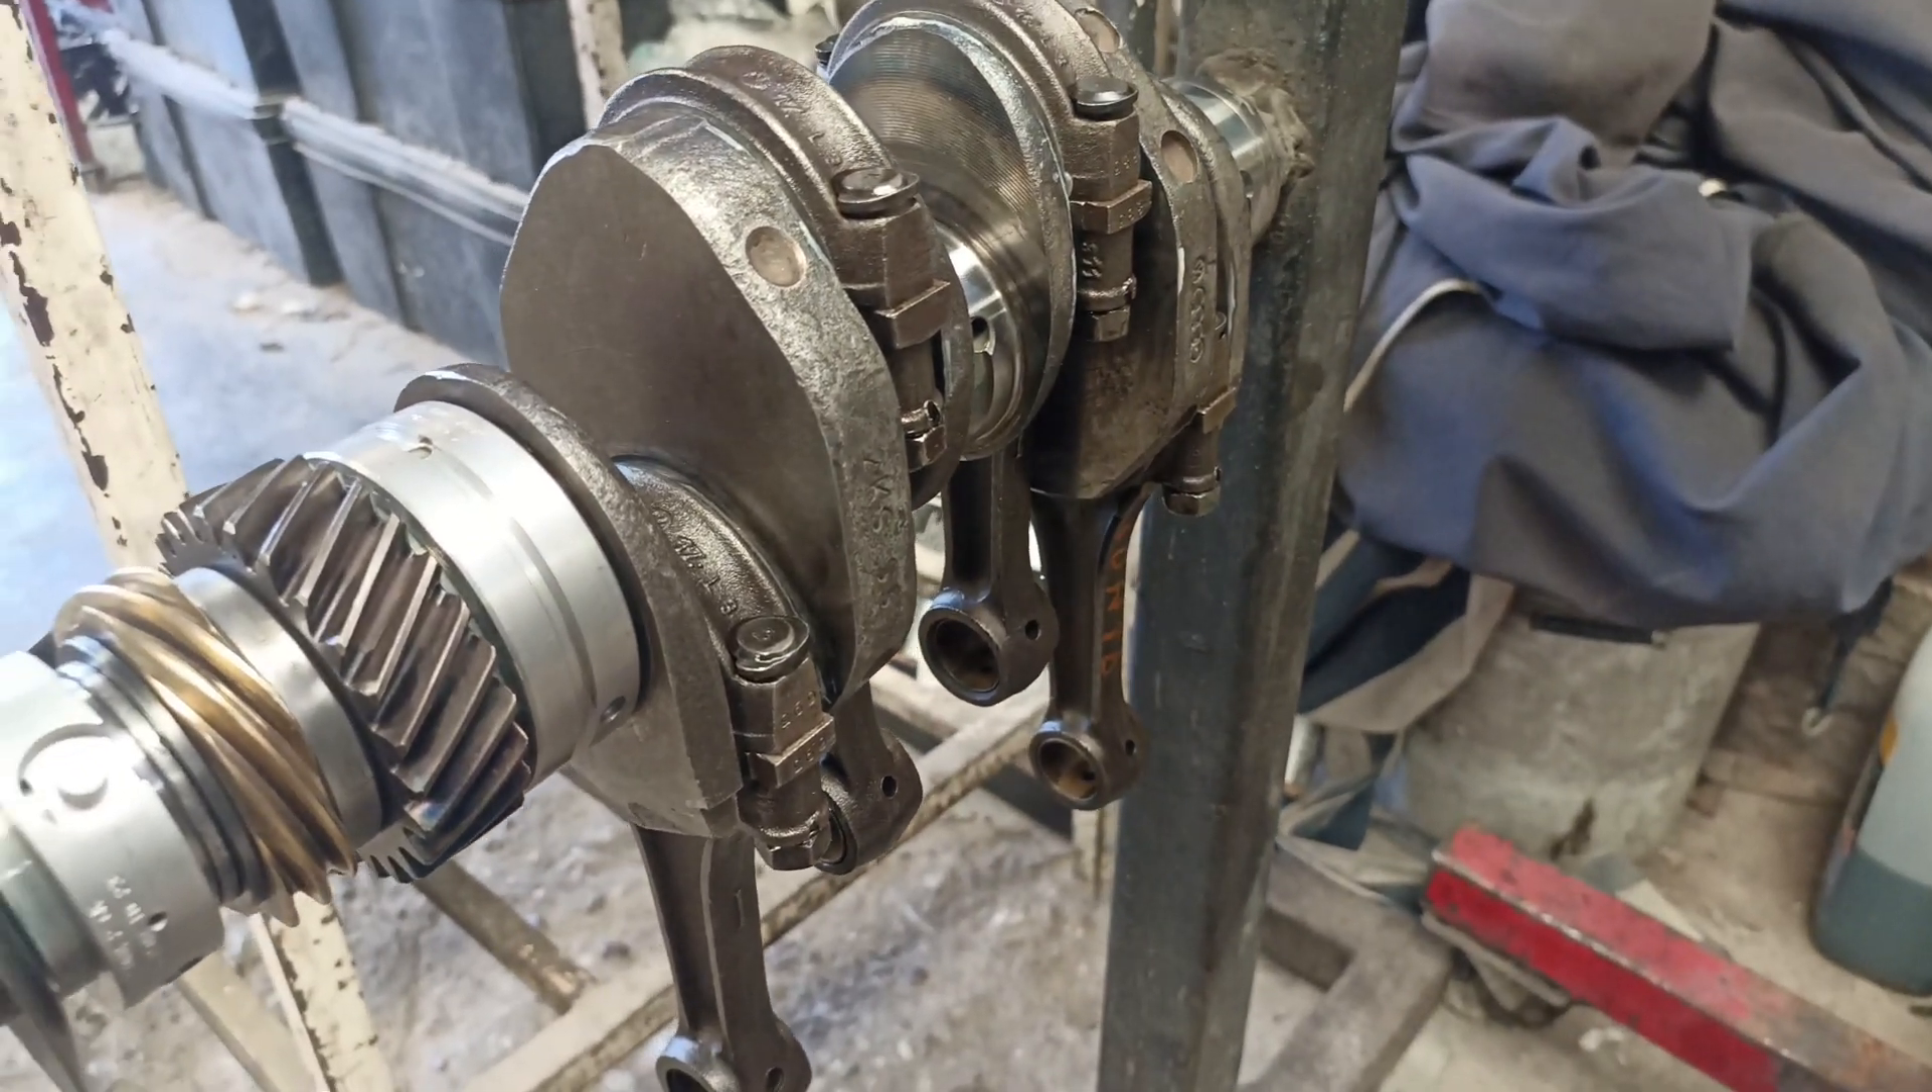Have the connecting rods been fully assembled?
Yes.